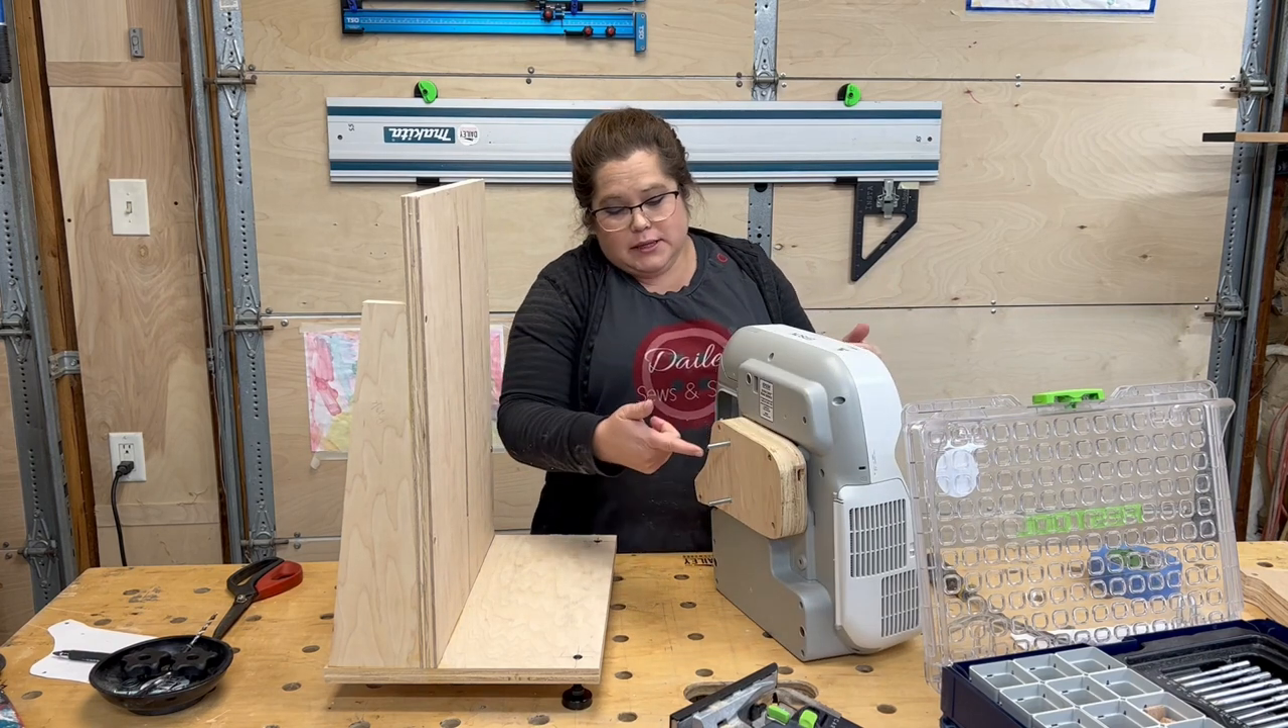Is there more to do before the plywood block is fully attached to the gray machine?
No.